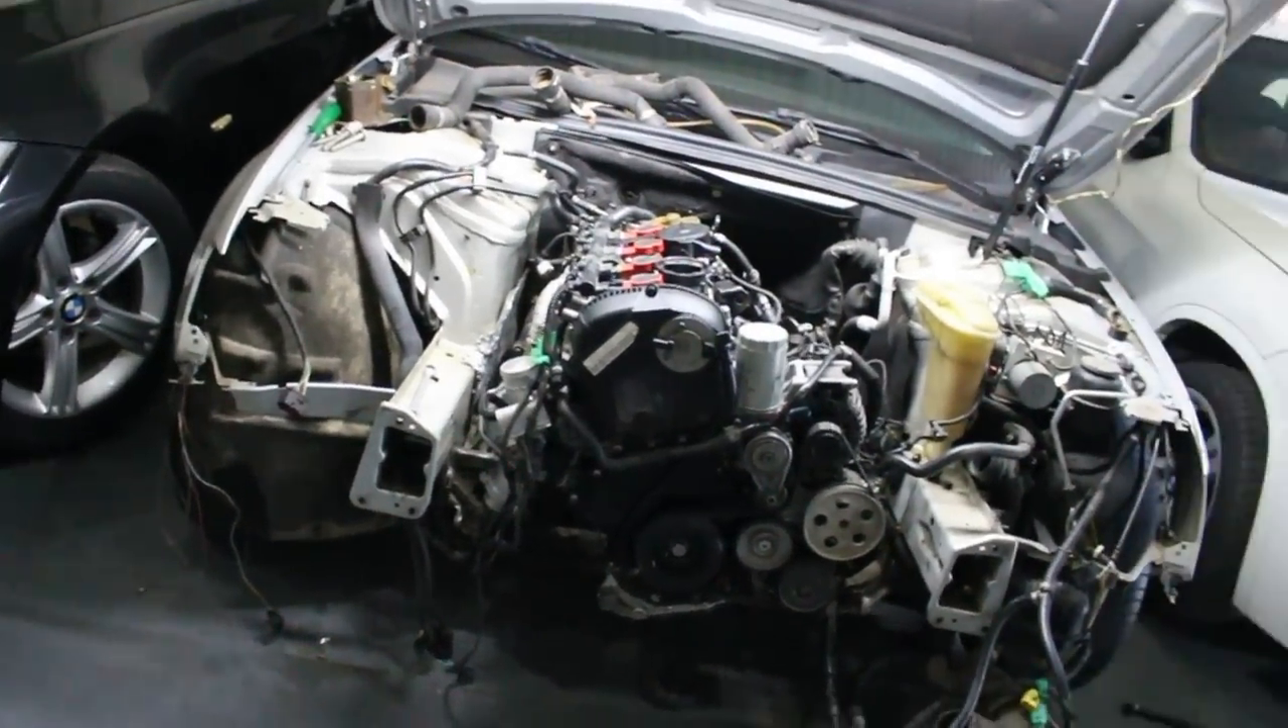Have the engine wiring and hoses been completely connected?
No.